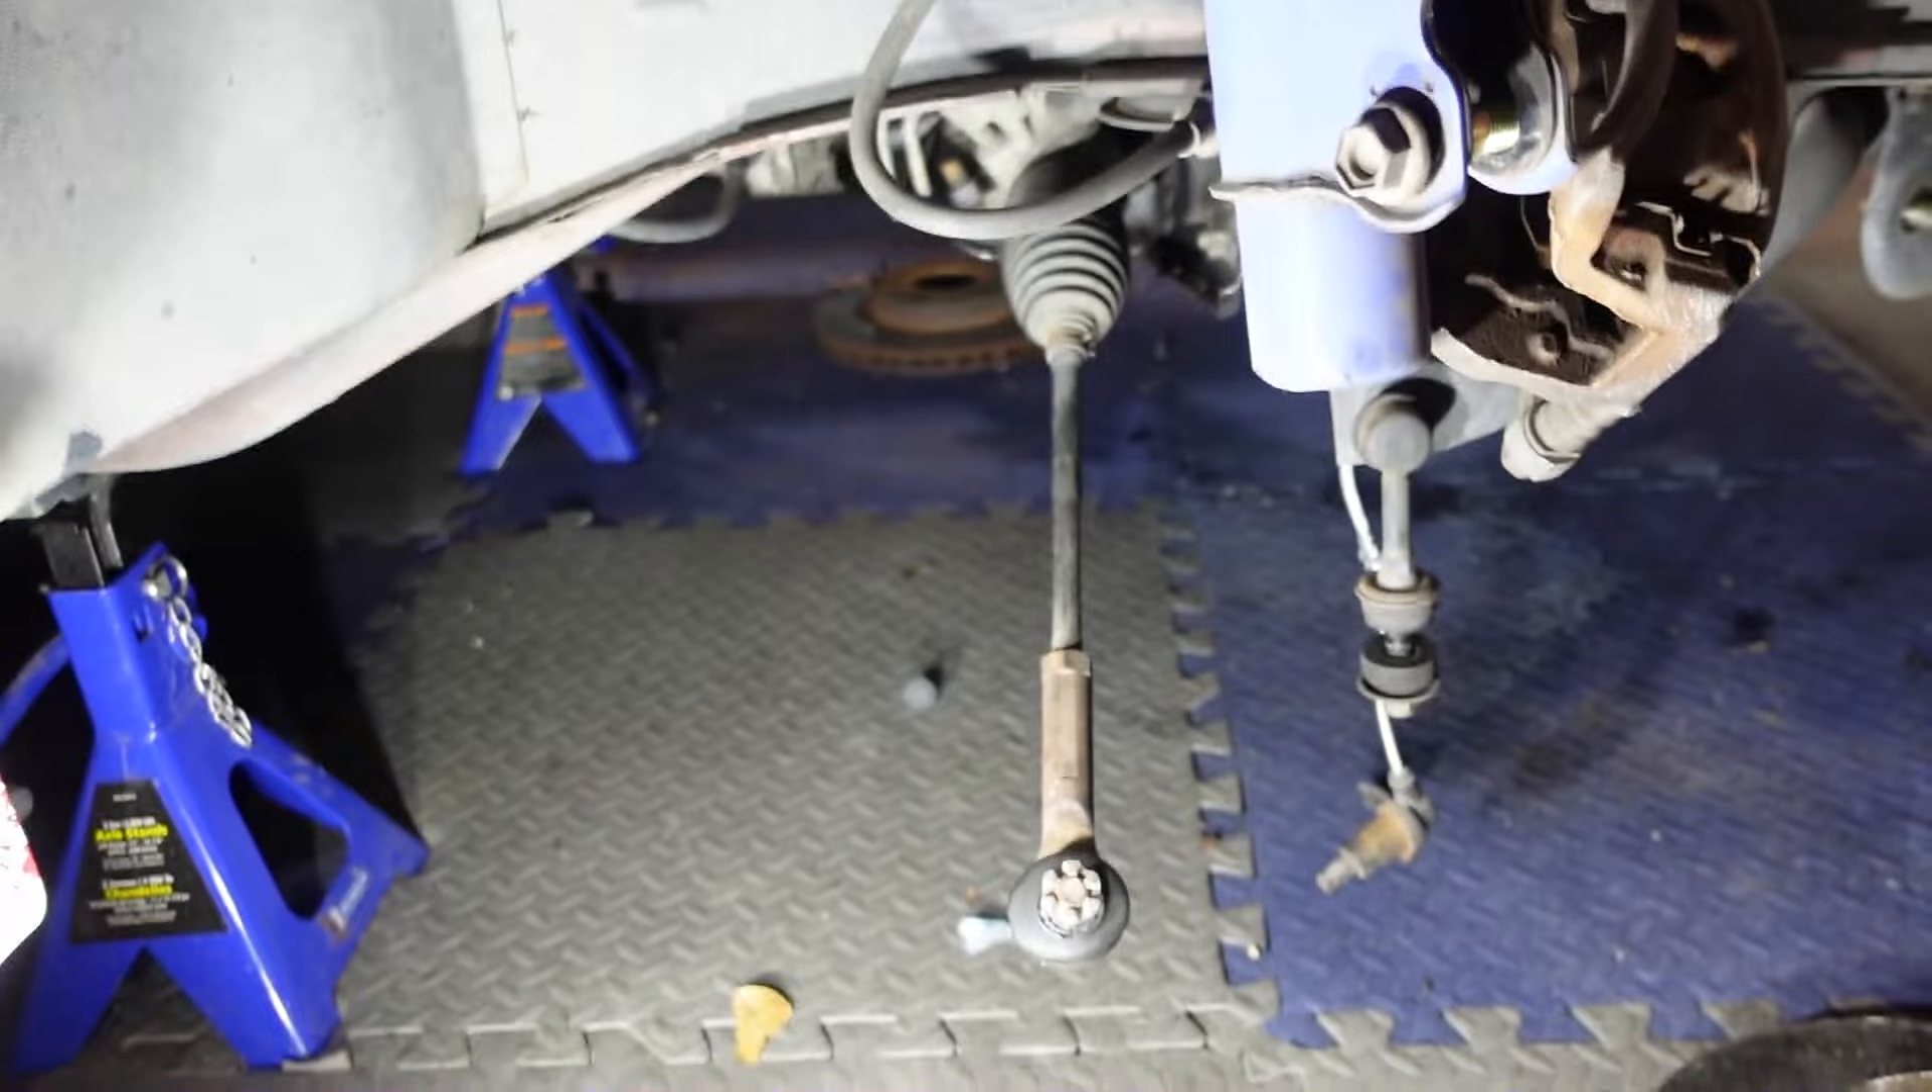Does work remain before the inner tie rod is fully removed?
Yes.